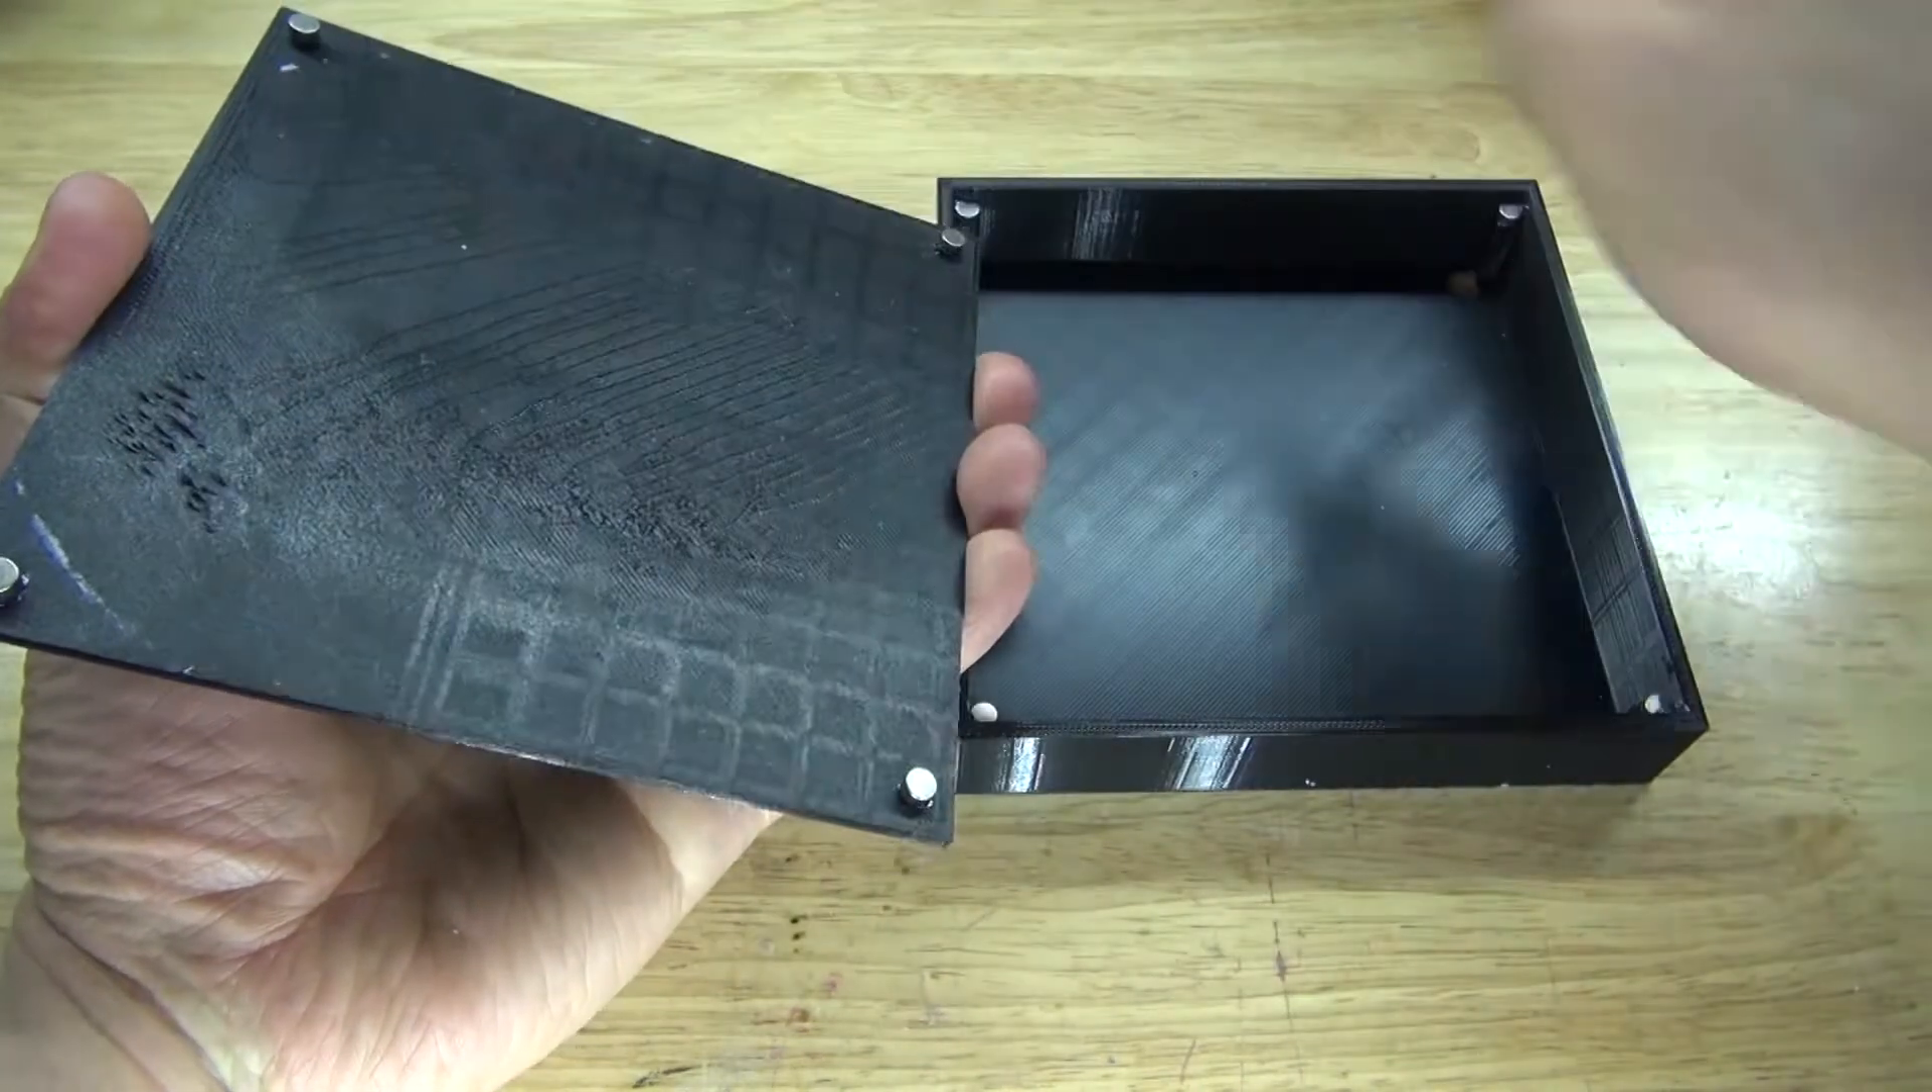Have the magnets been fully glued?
Yes.